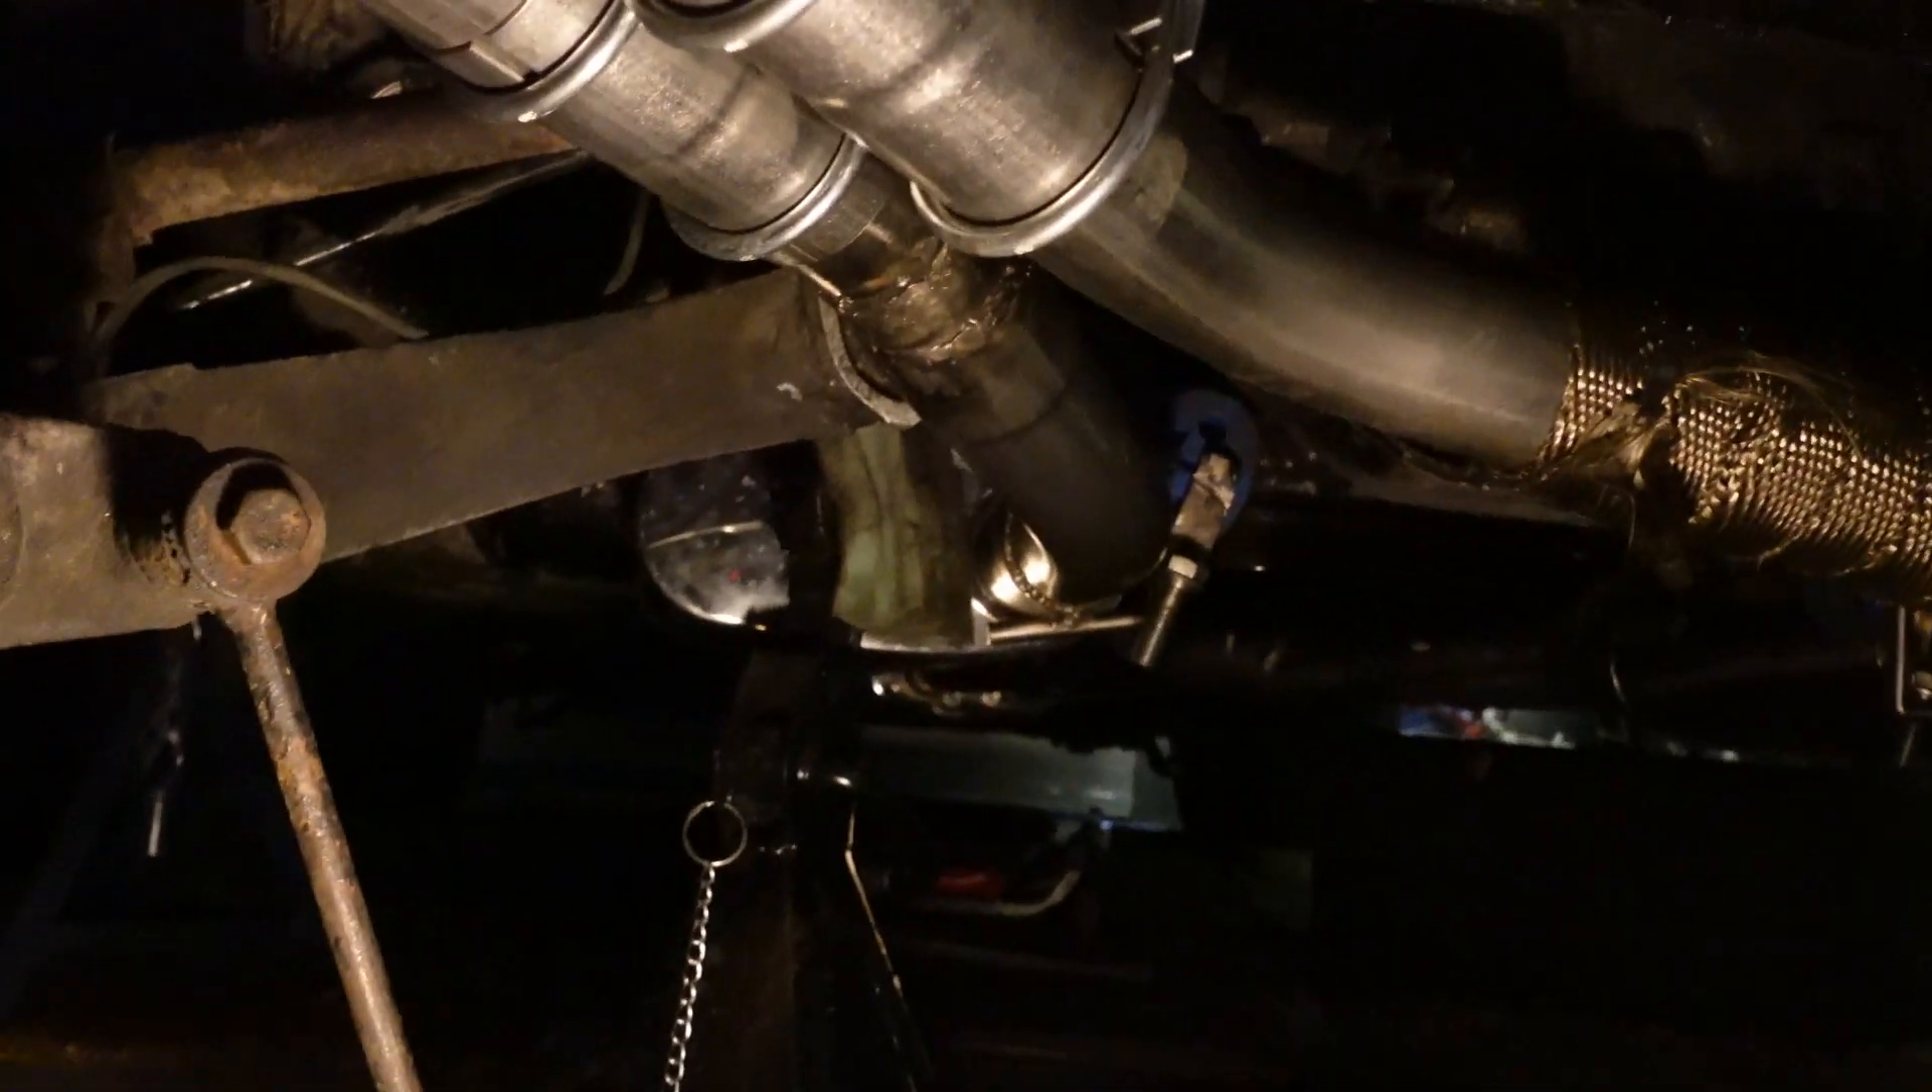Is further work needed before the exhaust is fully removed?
Yes.